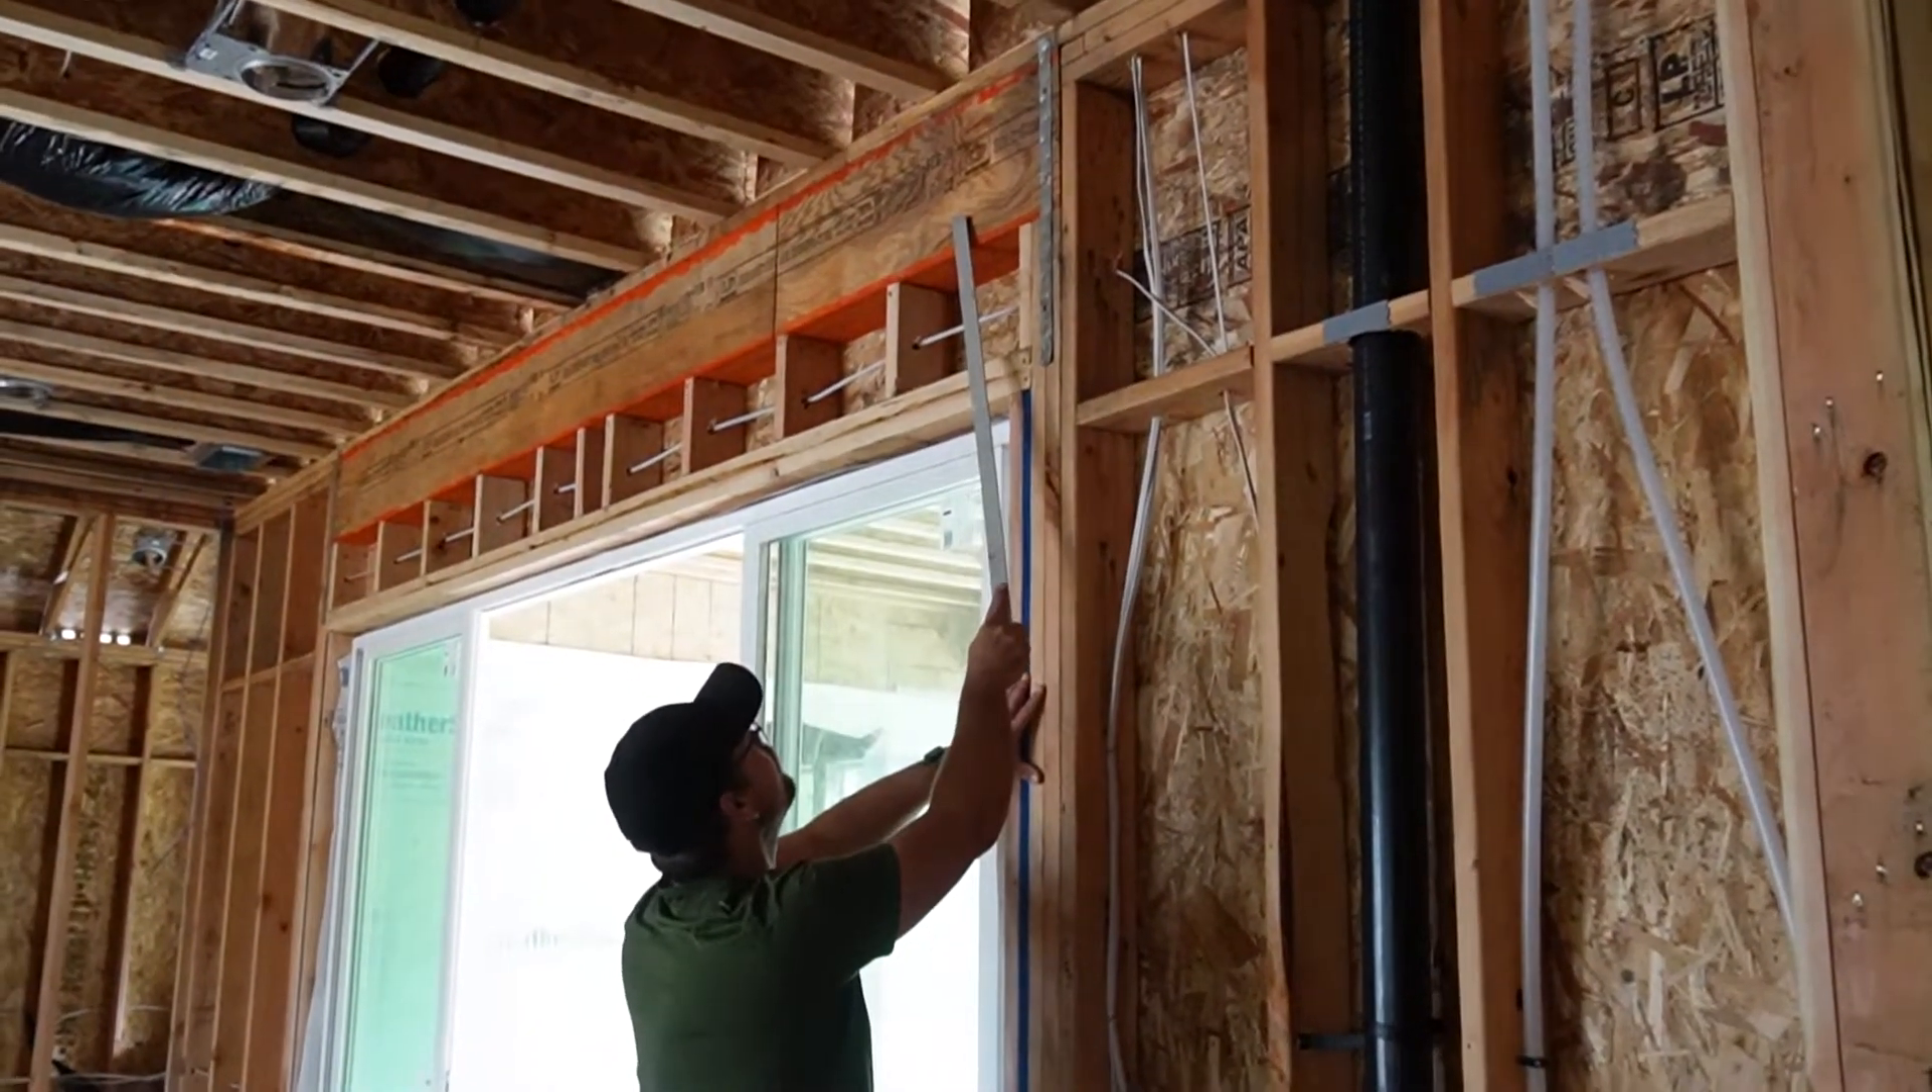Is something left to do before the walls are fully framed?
No.